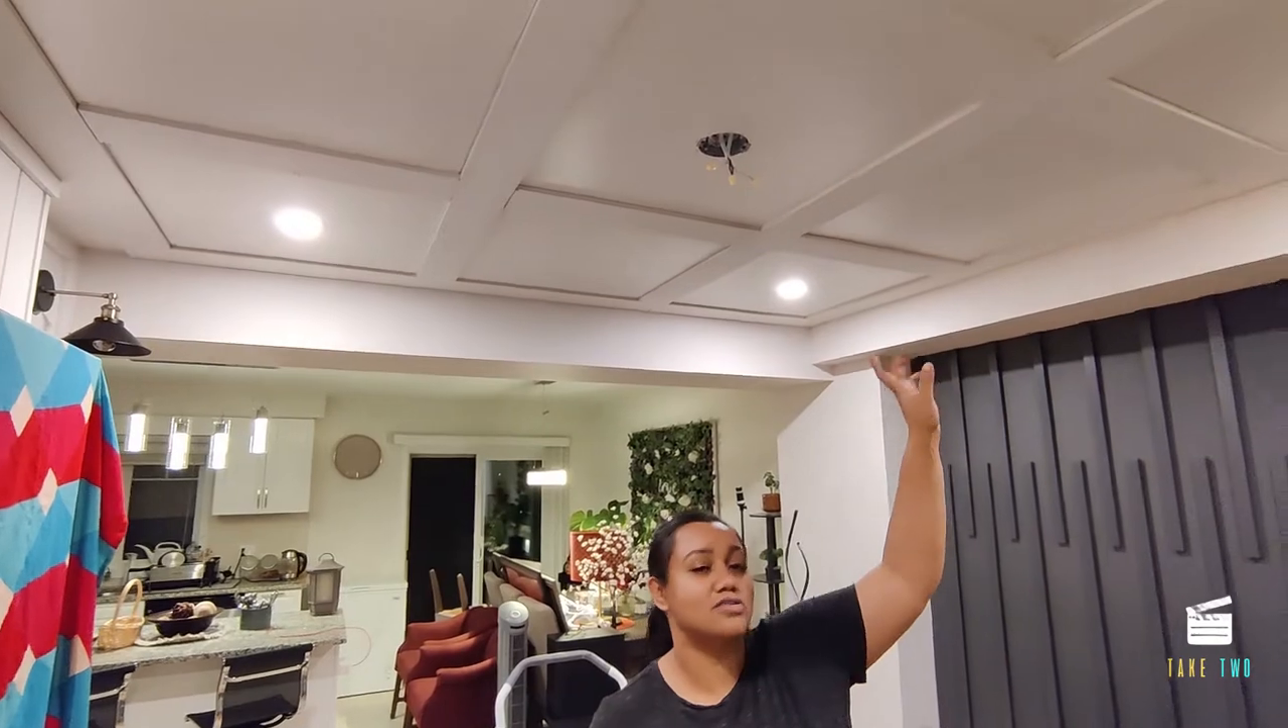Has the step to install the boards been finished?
Yes.